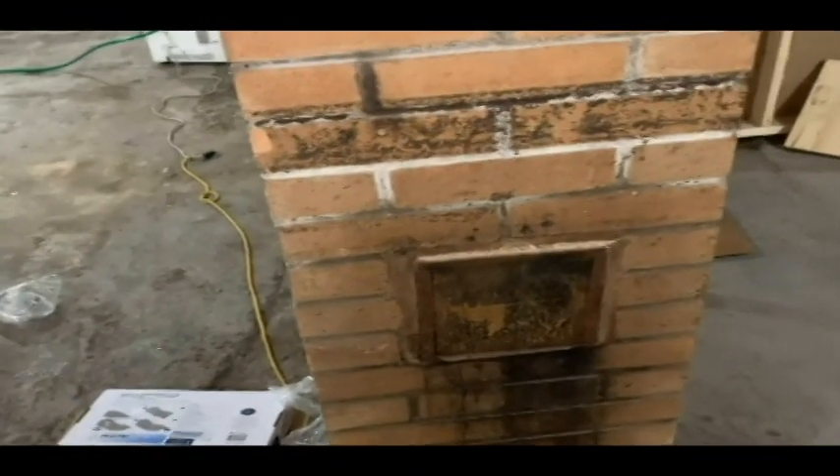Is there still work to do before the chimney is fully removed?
Yes.